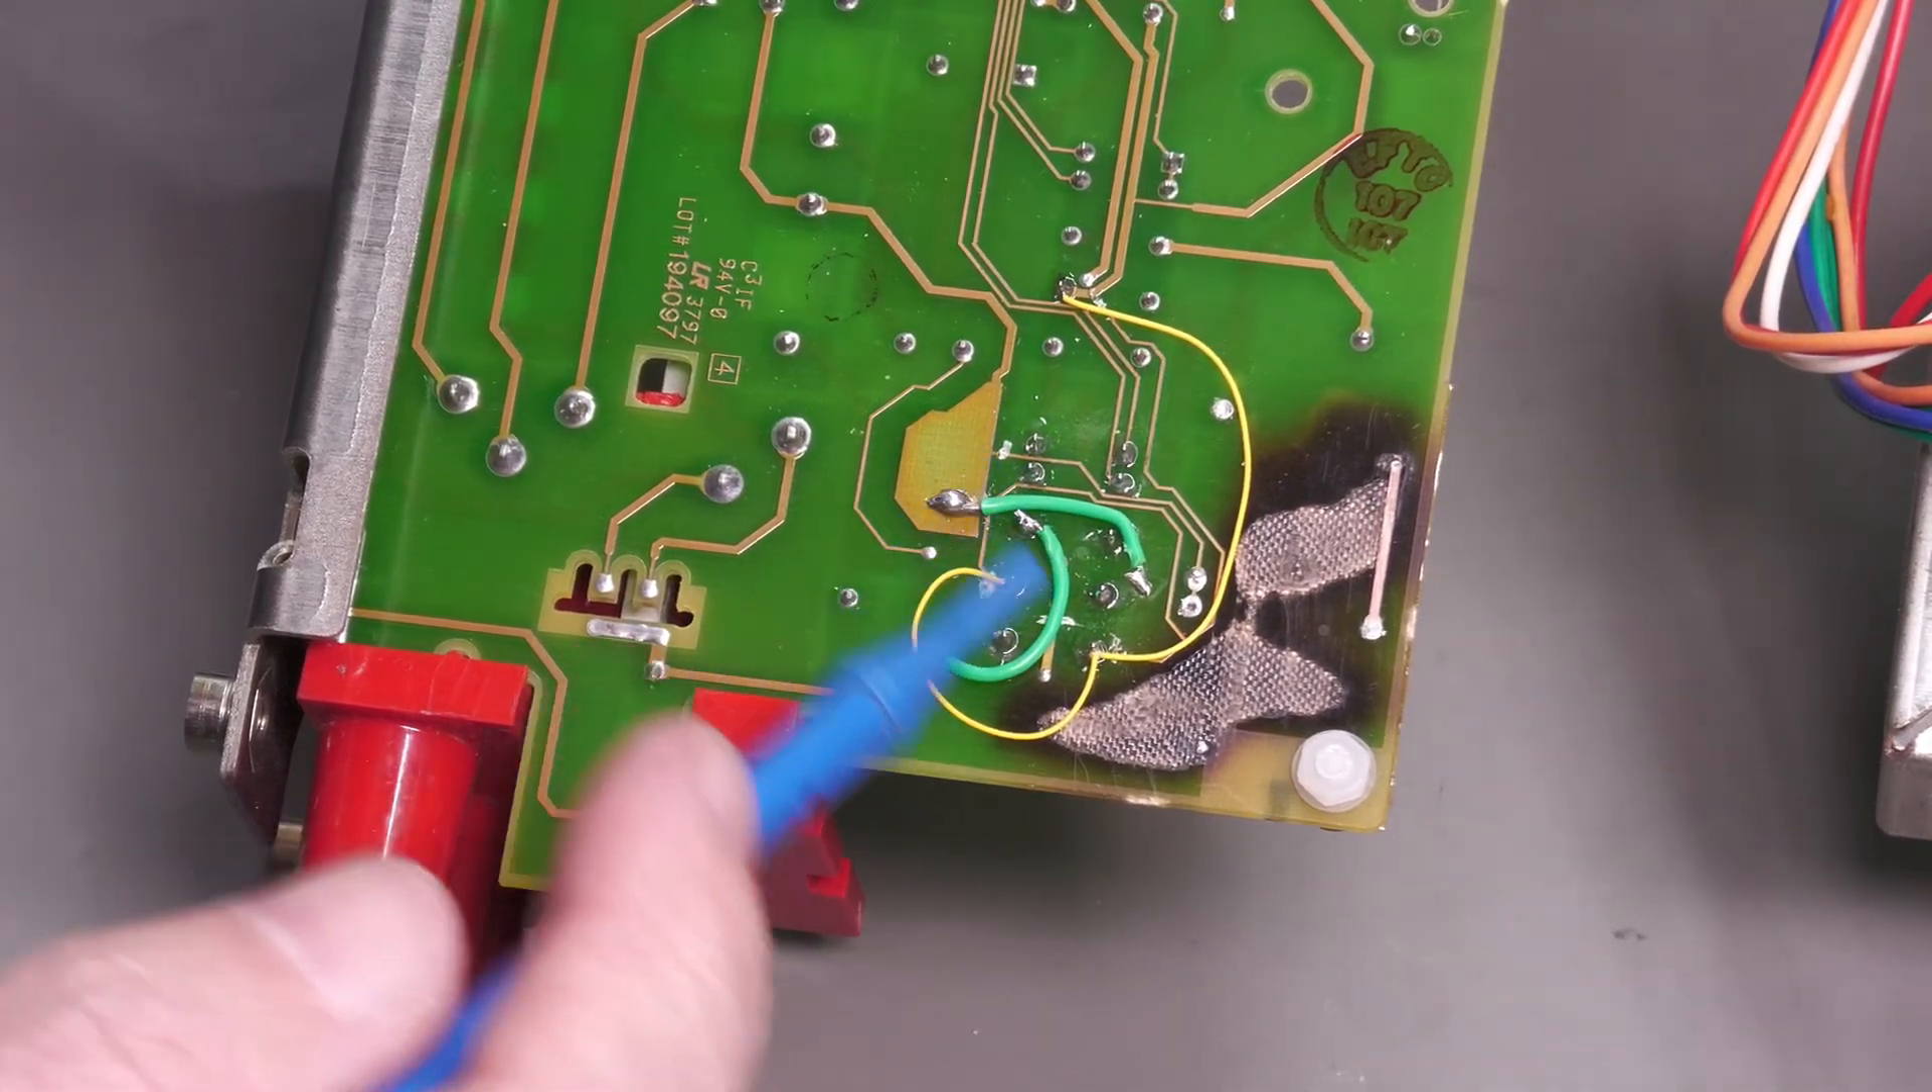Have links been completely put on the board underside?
Yes.